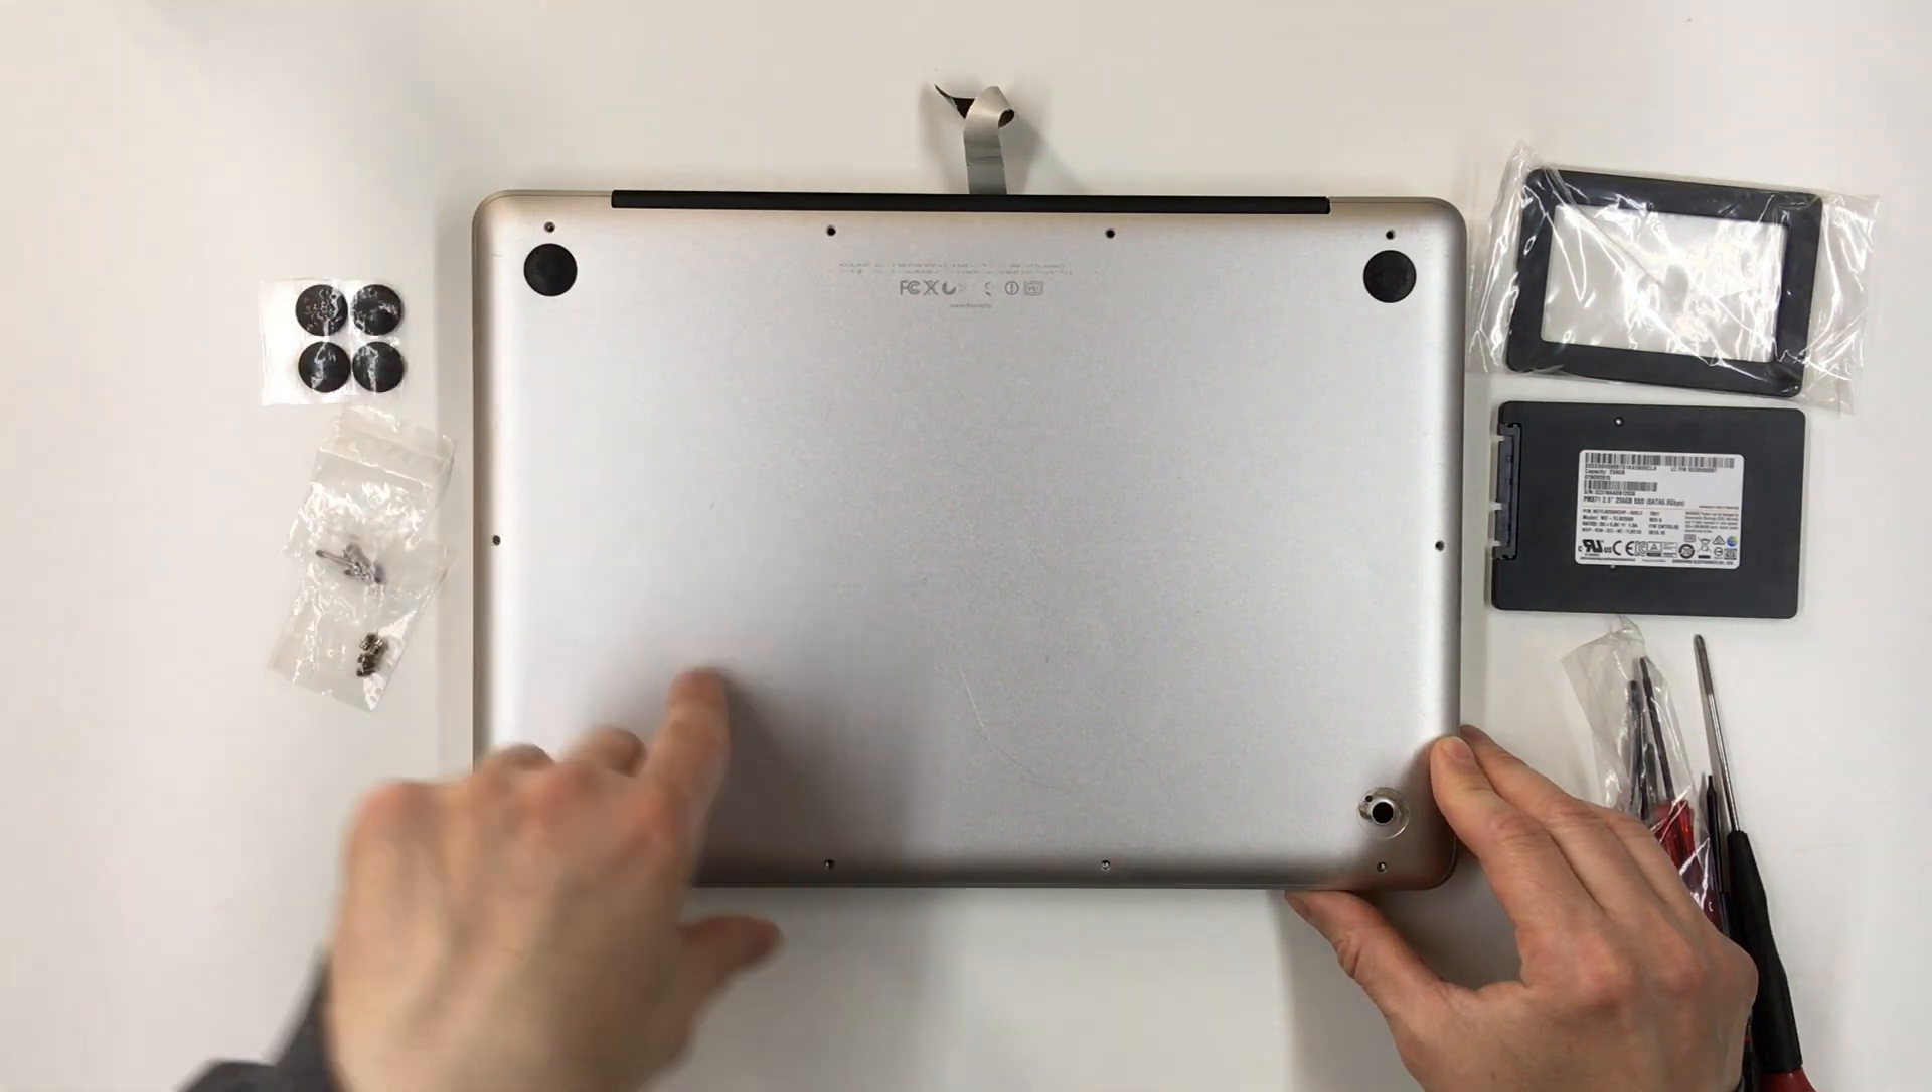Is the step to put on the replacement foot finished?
No.